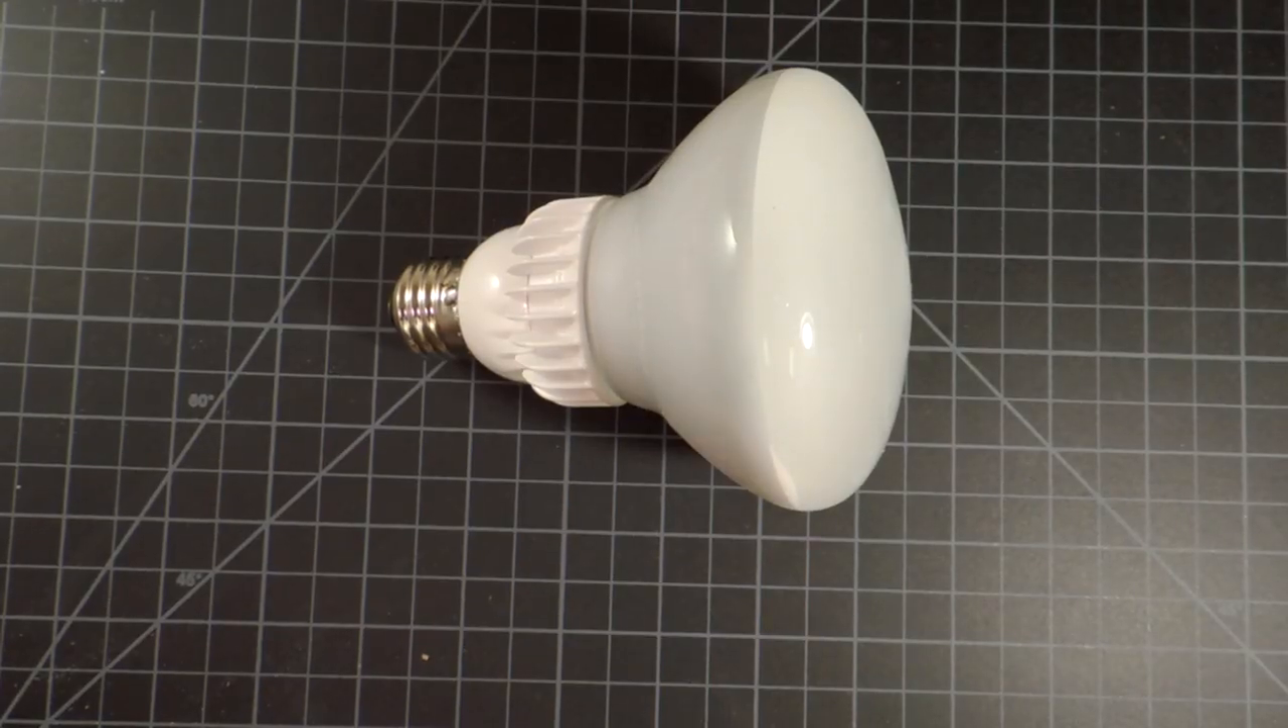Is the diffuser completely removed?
No.